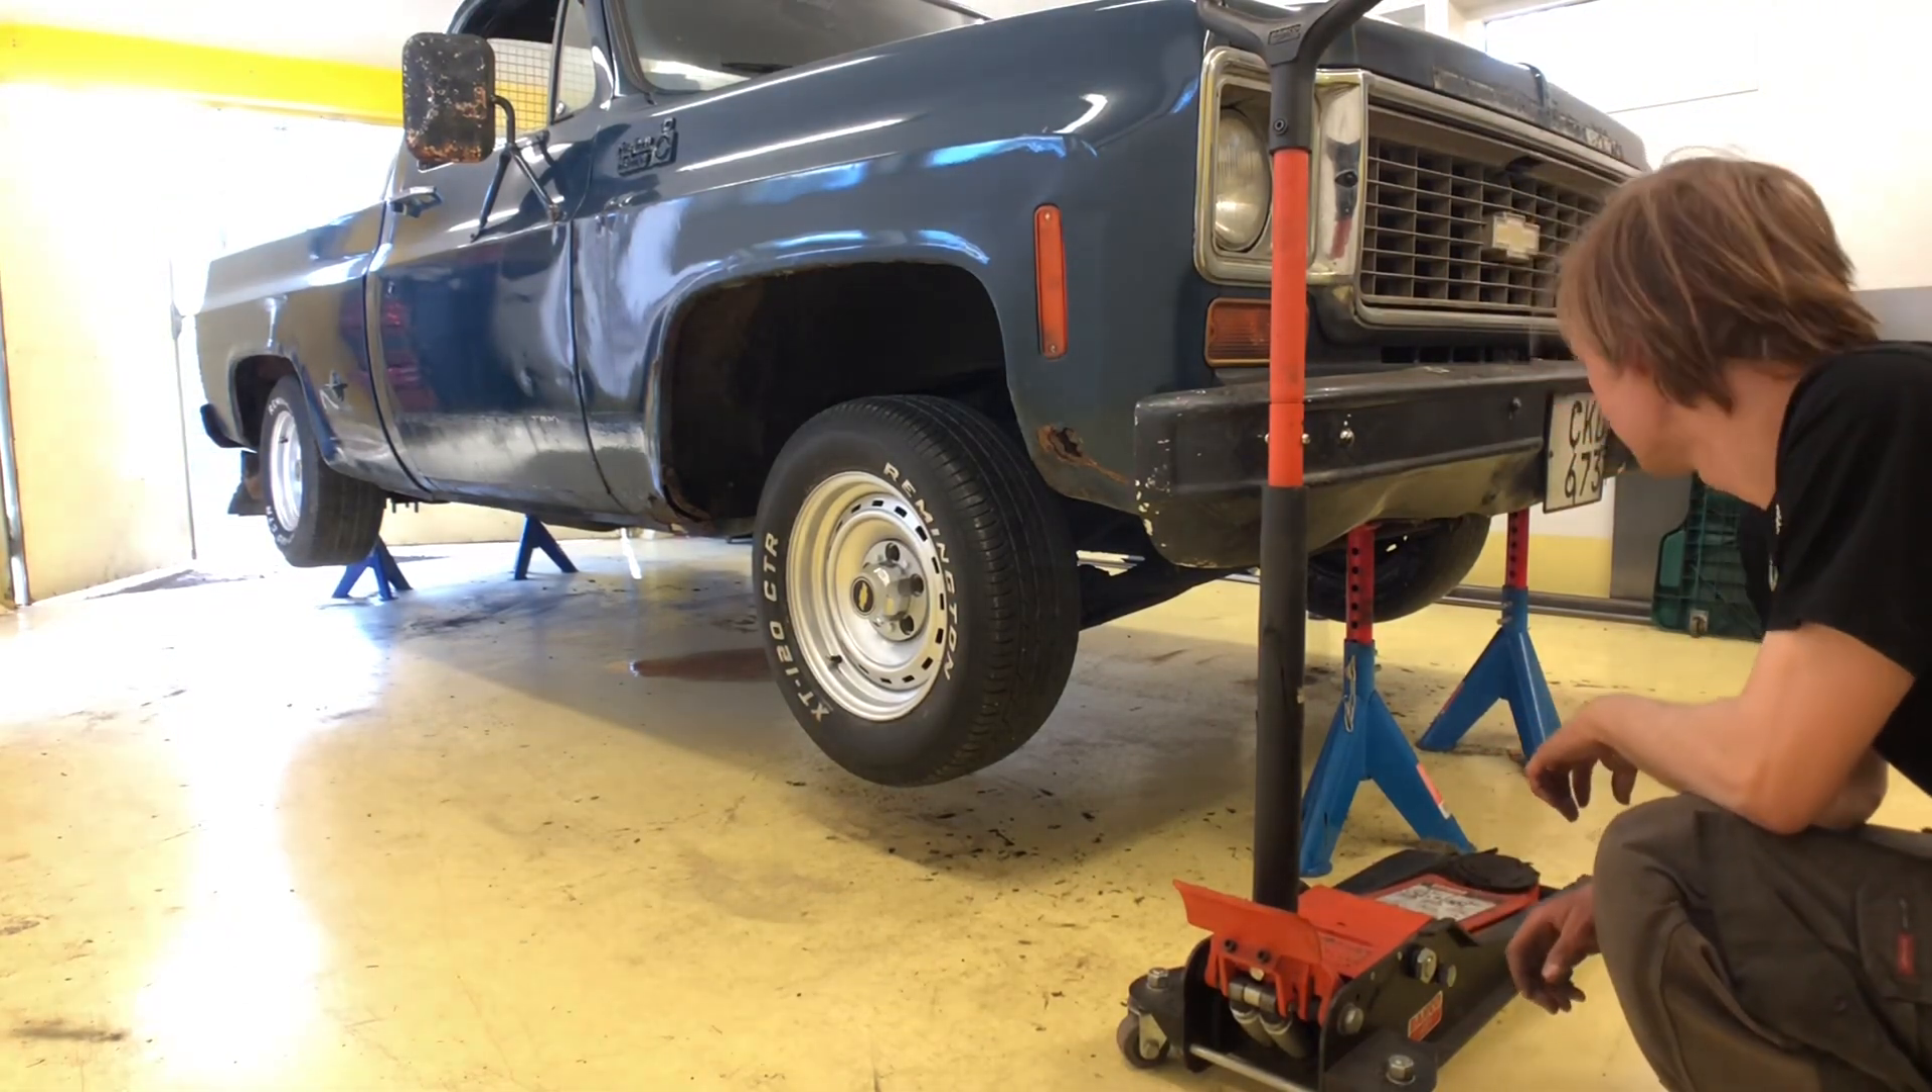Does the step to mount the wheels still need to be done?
No.